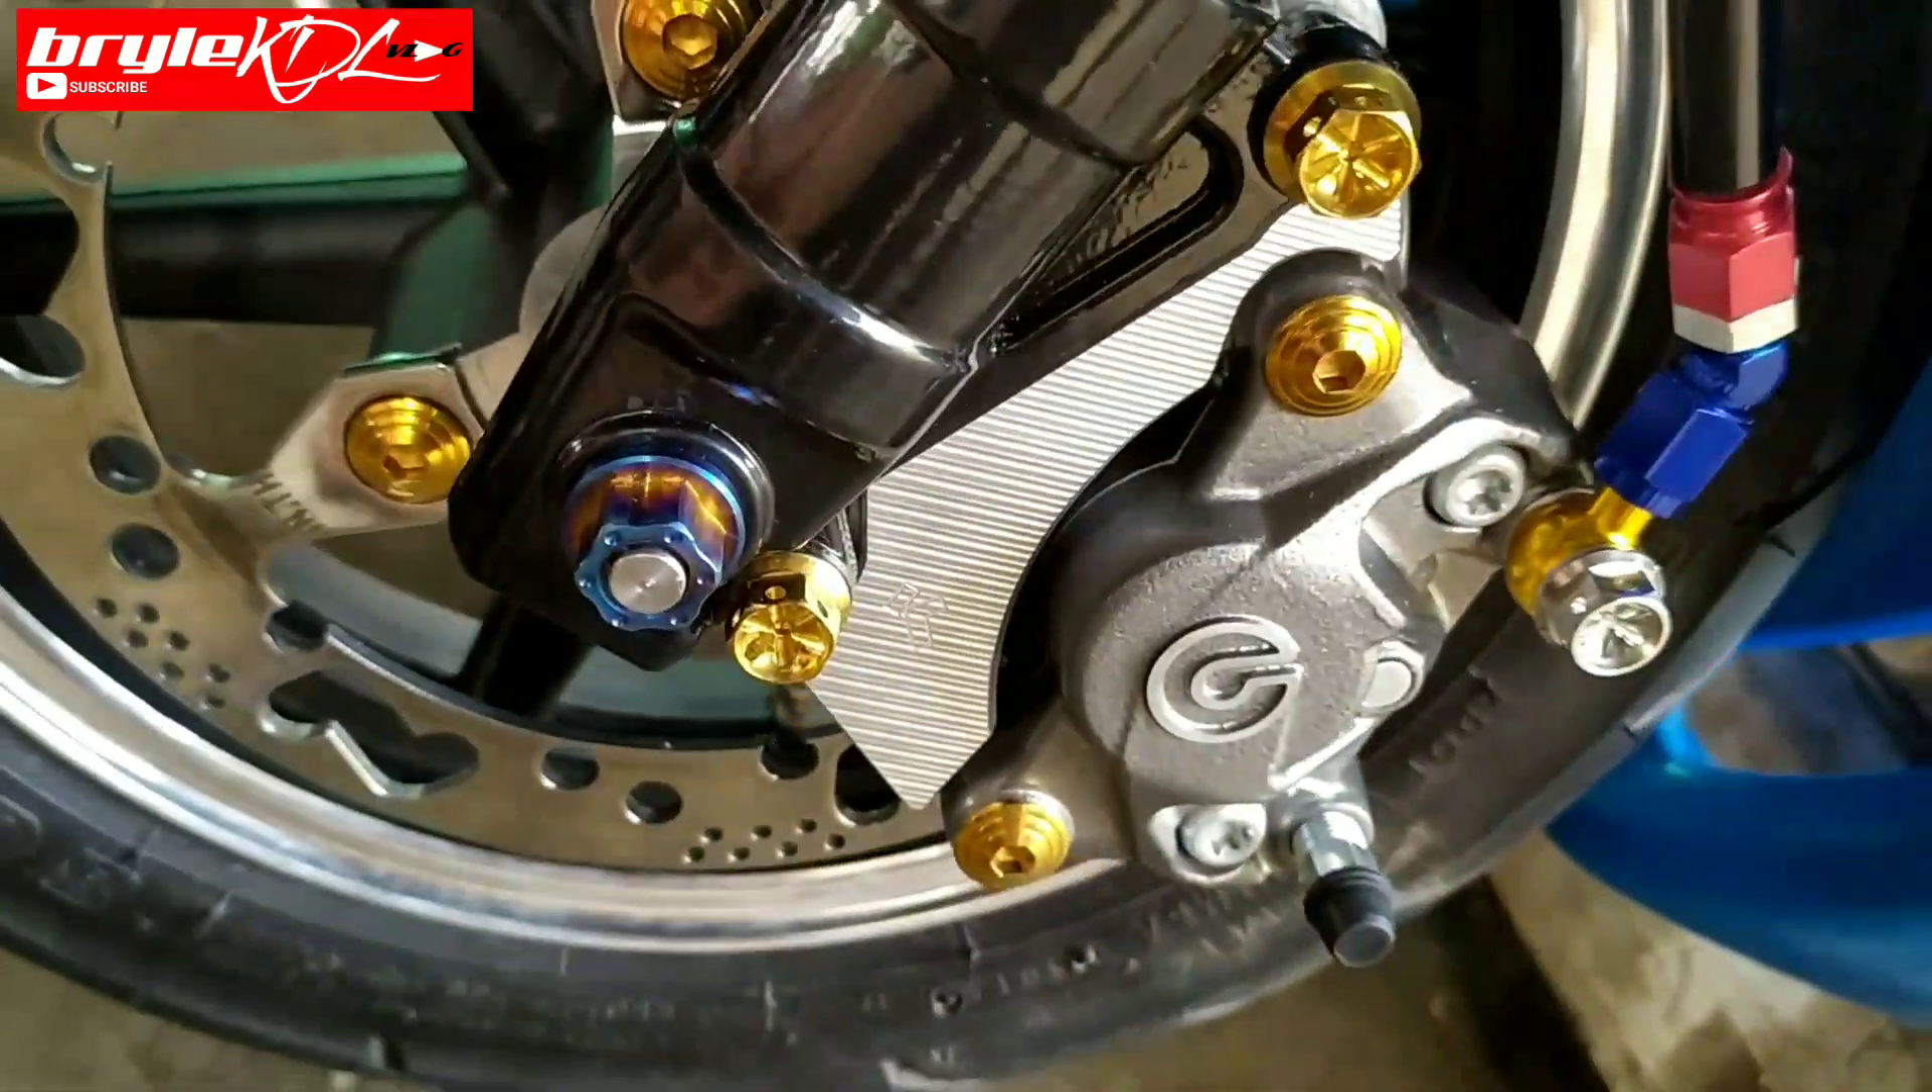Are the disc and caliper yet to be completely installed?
No.